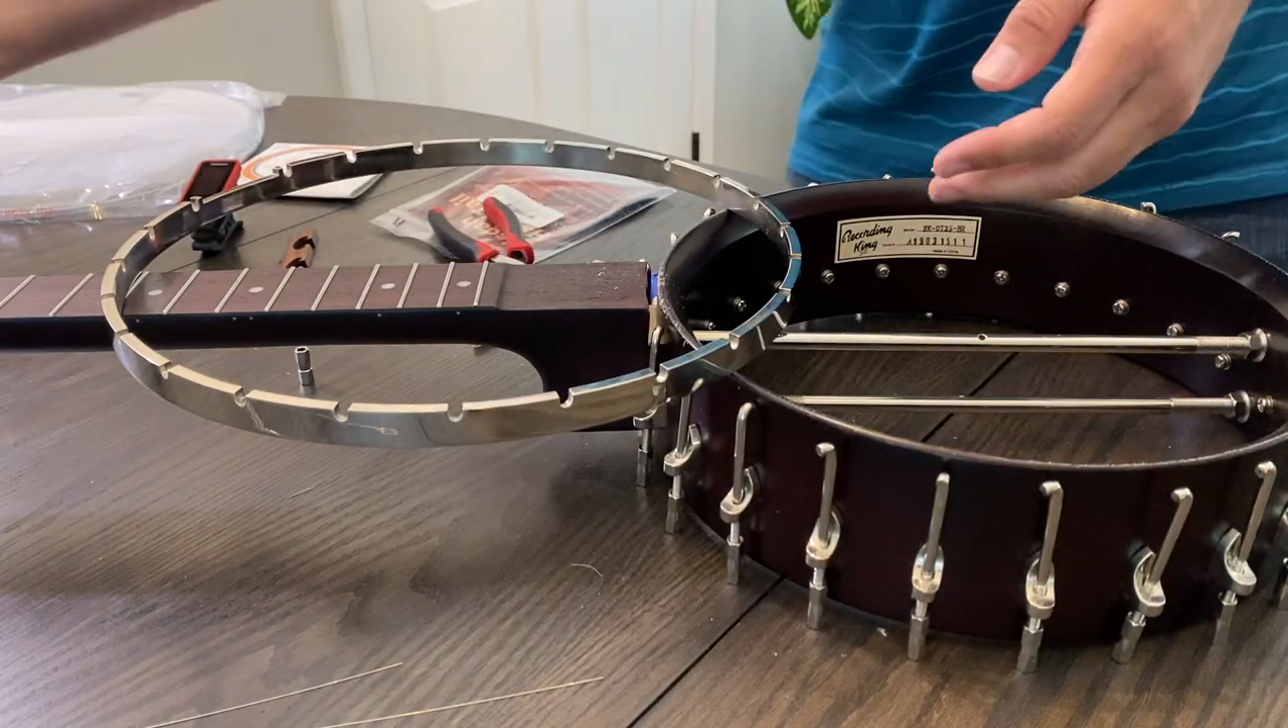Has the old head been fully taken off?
Yes.